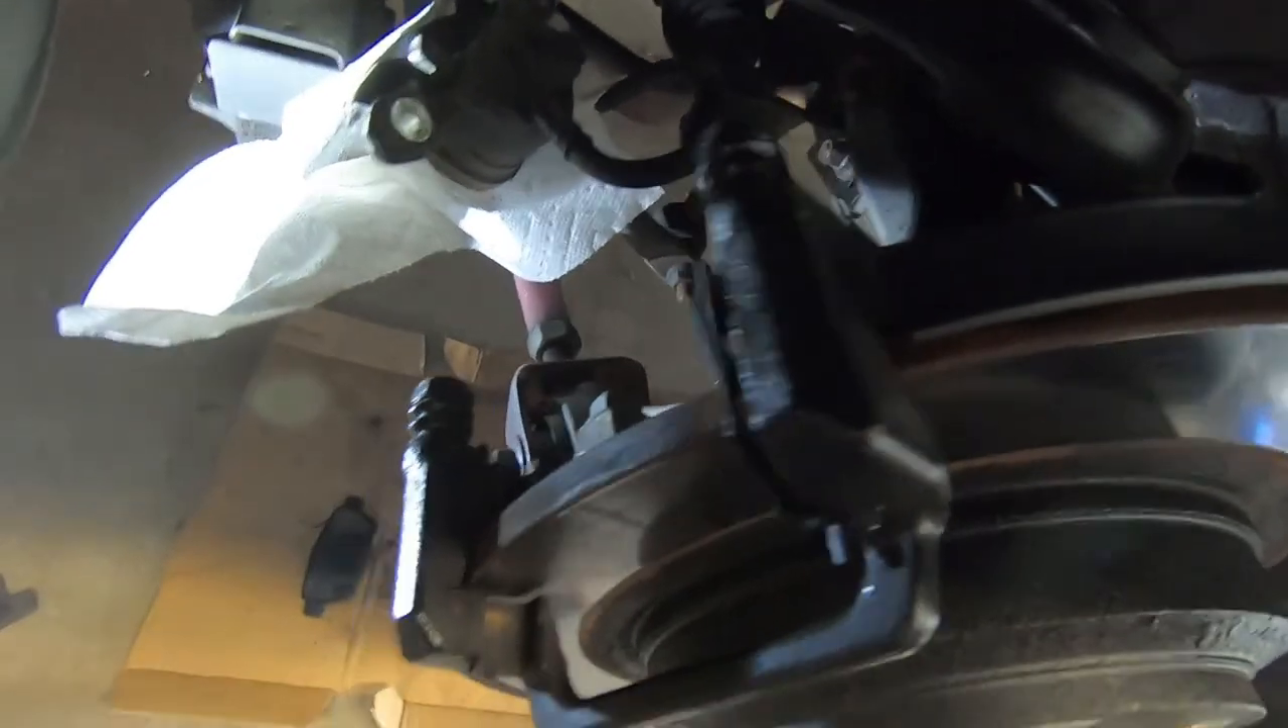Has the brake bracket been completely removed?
No.